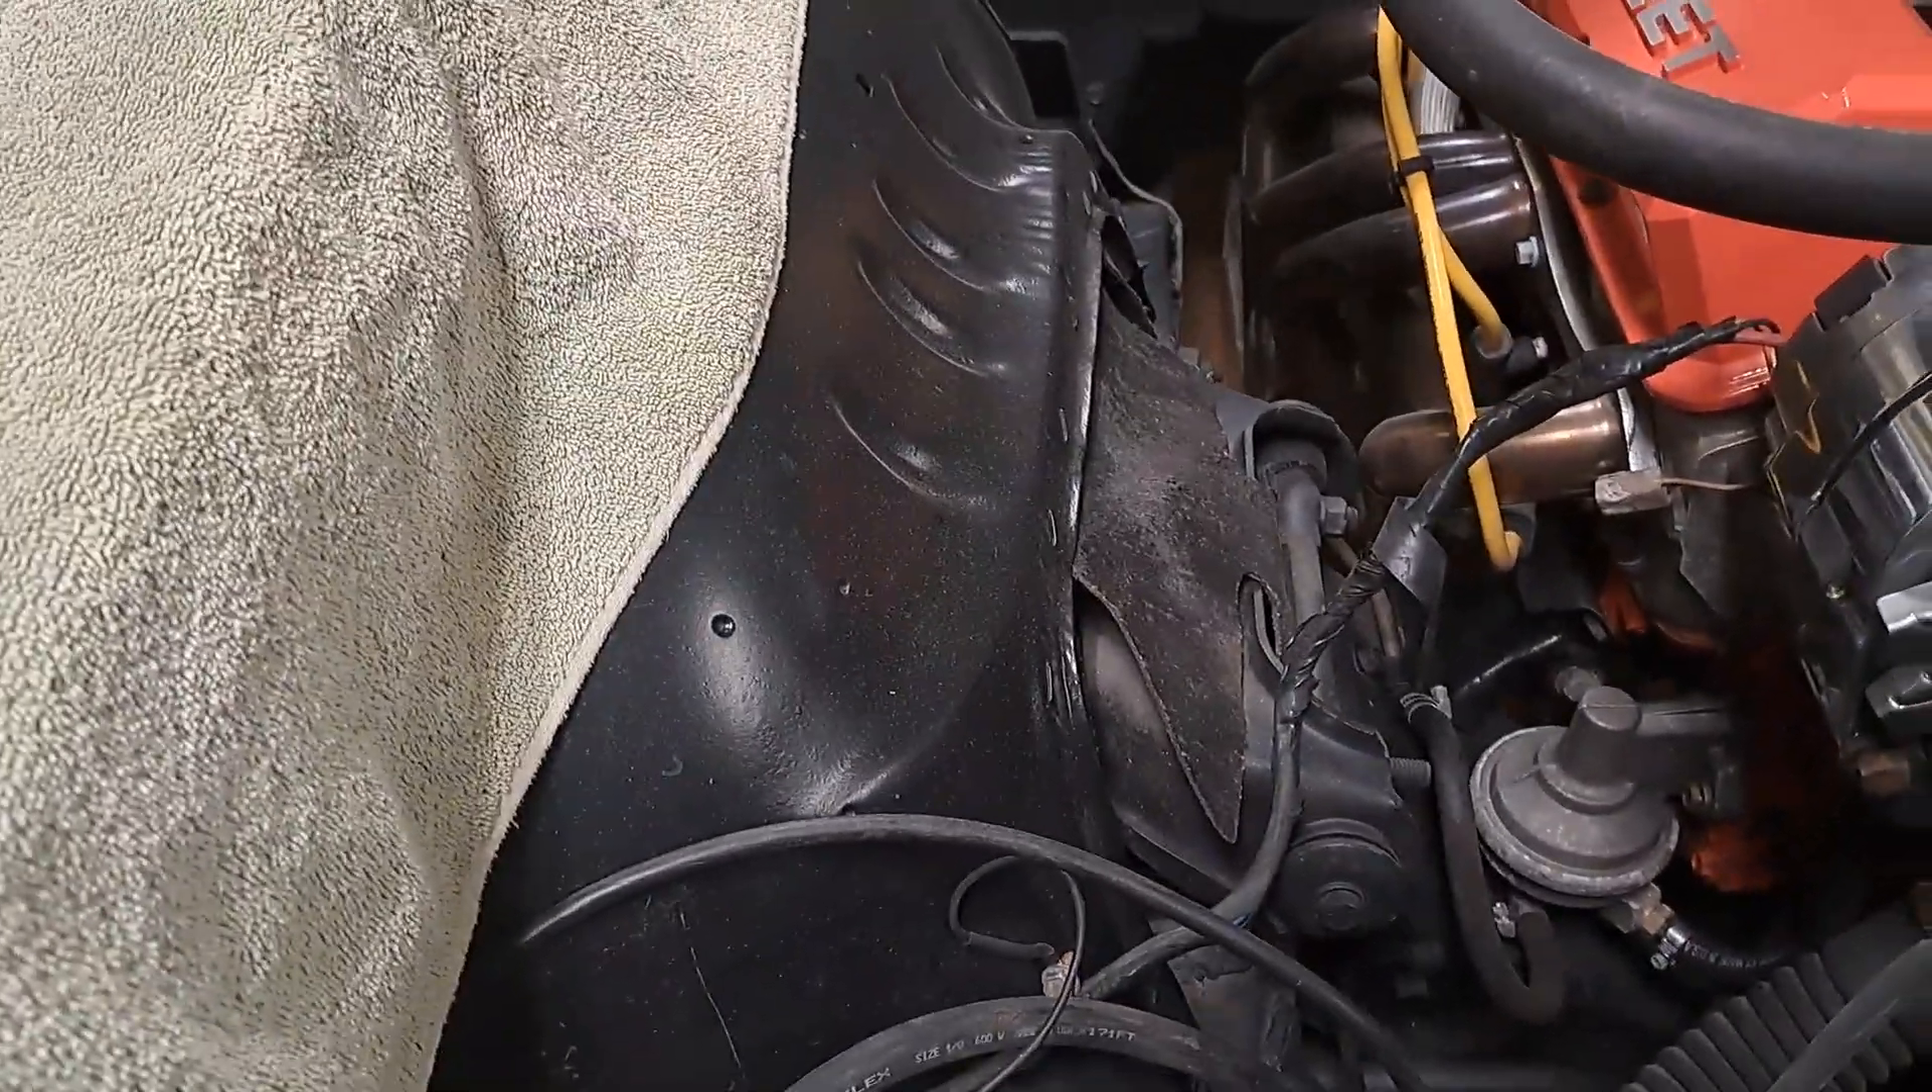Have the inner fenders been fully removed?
No.